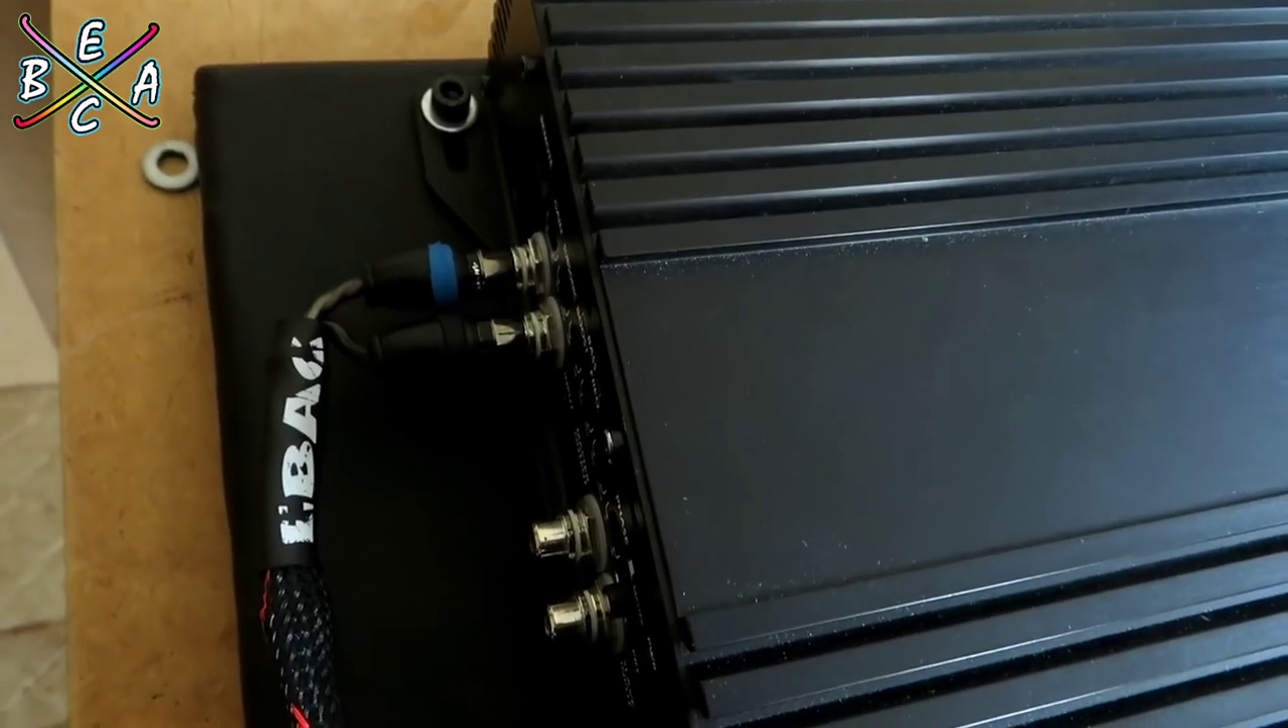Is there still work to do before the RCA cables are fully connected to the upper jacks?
No.